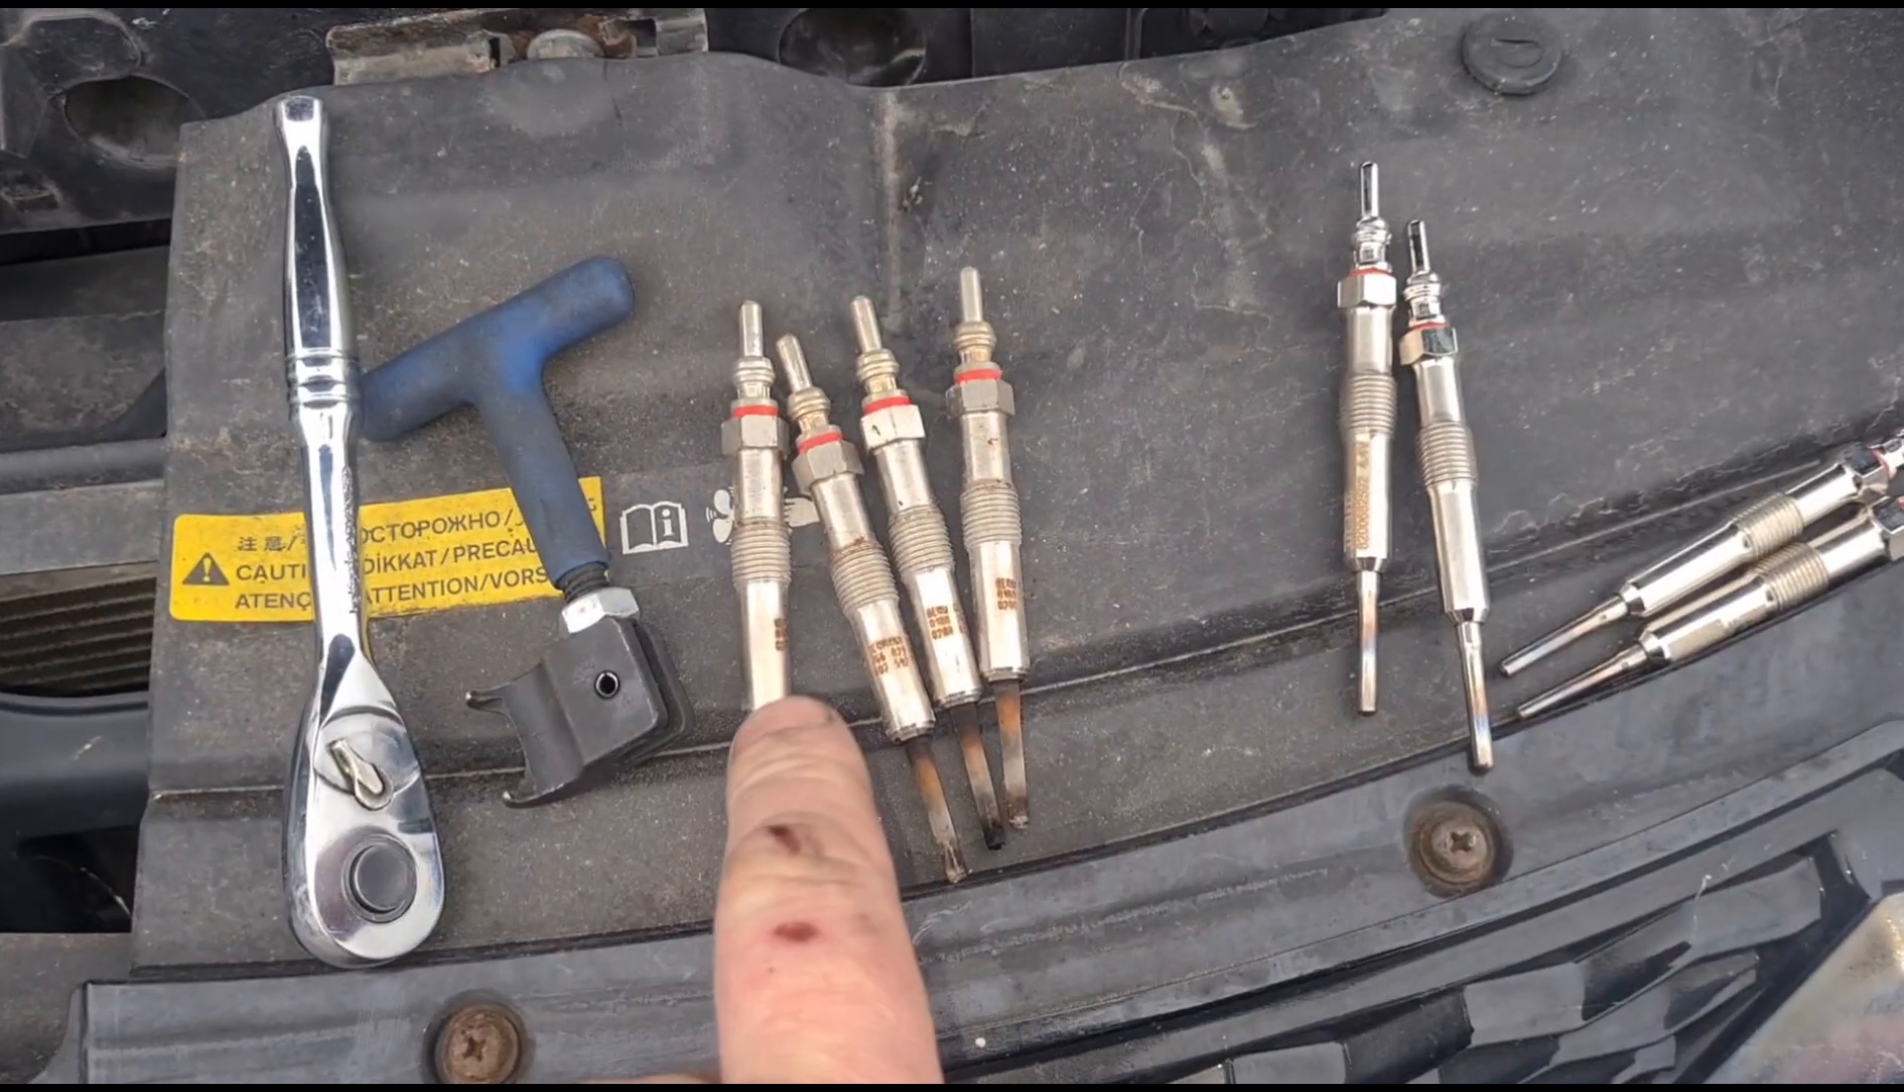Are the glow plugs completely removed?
Yes.